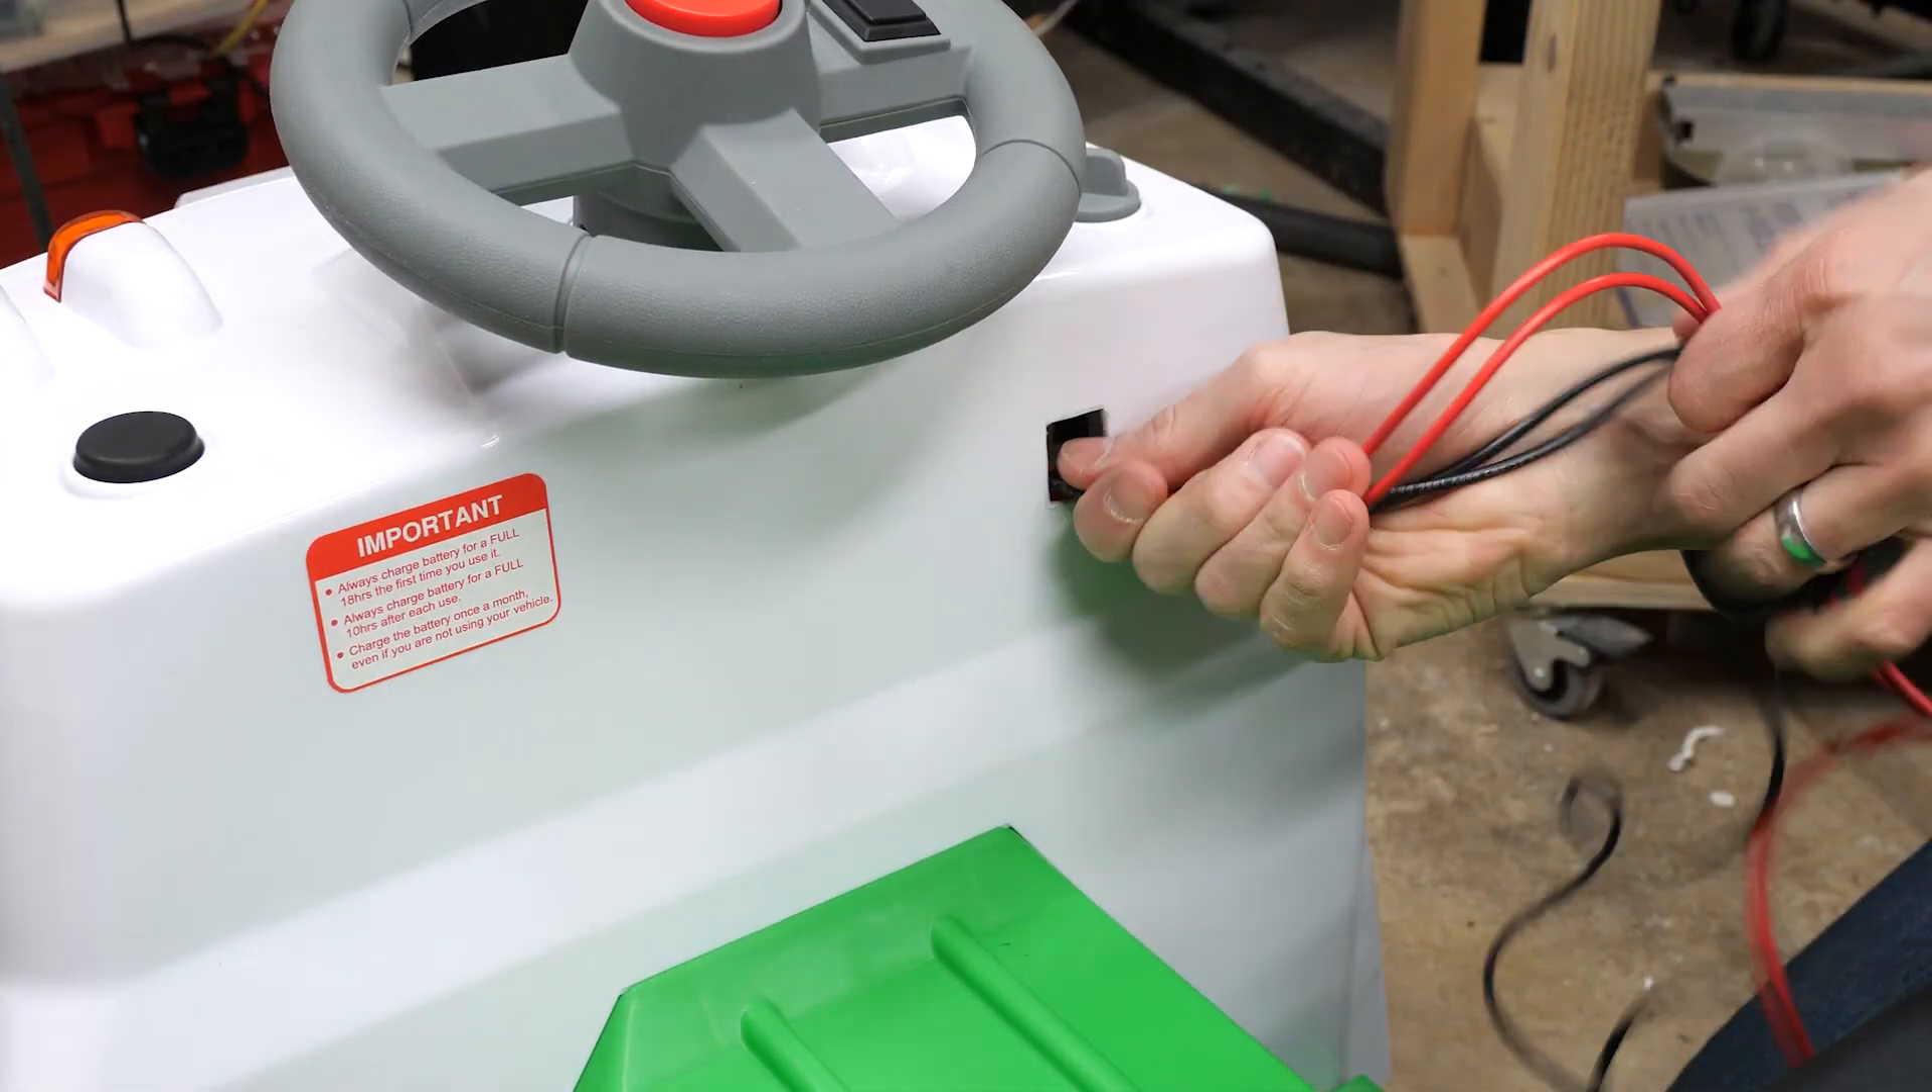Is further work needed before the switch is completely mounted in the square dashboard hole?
Yes.